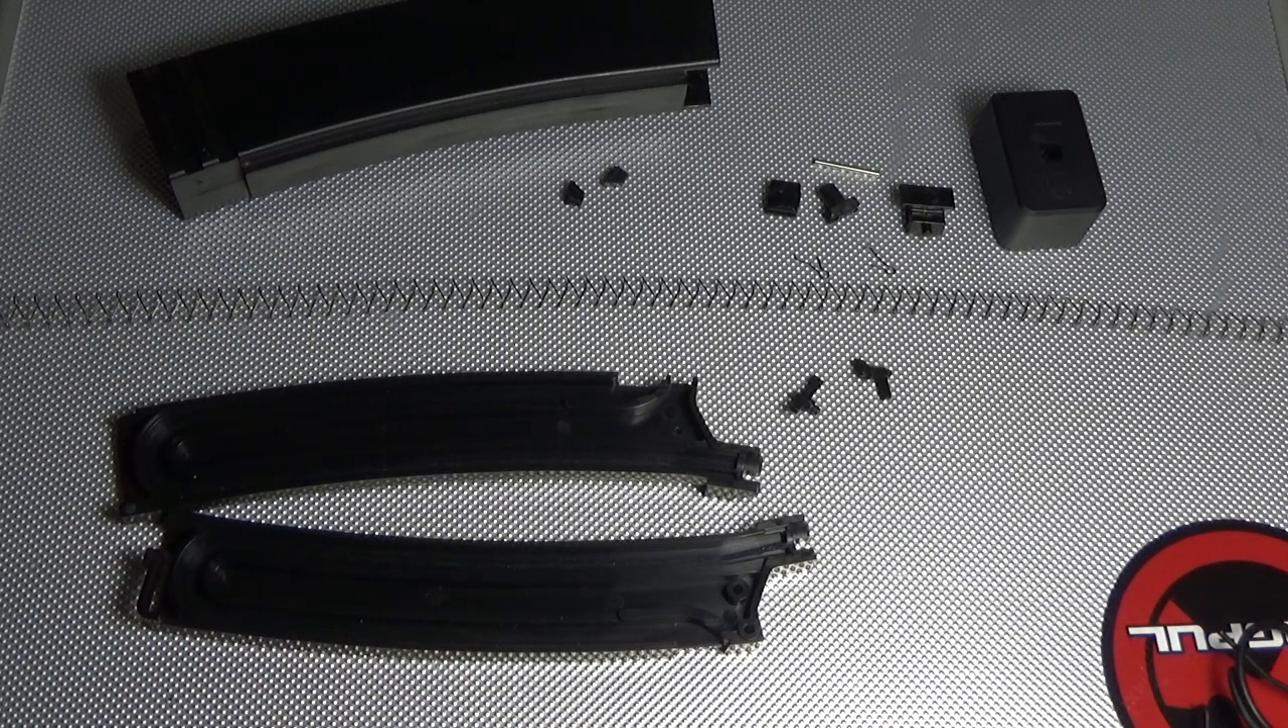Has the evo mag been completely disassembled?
Yes.